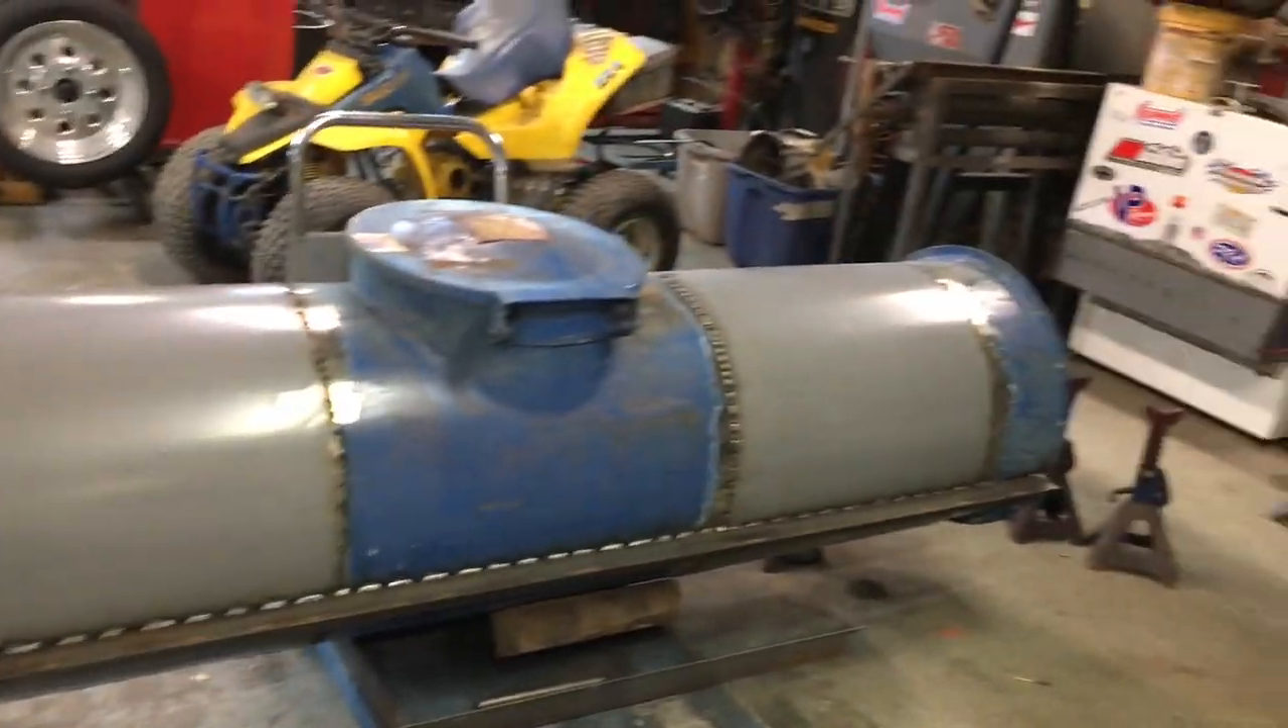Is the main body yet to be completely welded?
No.